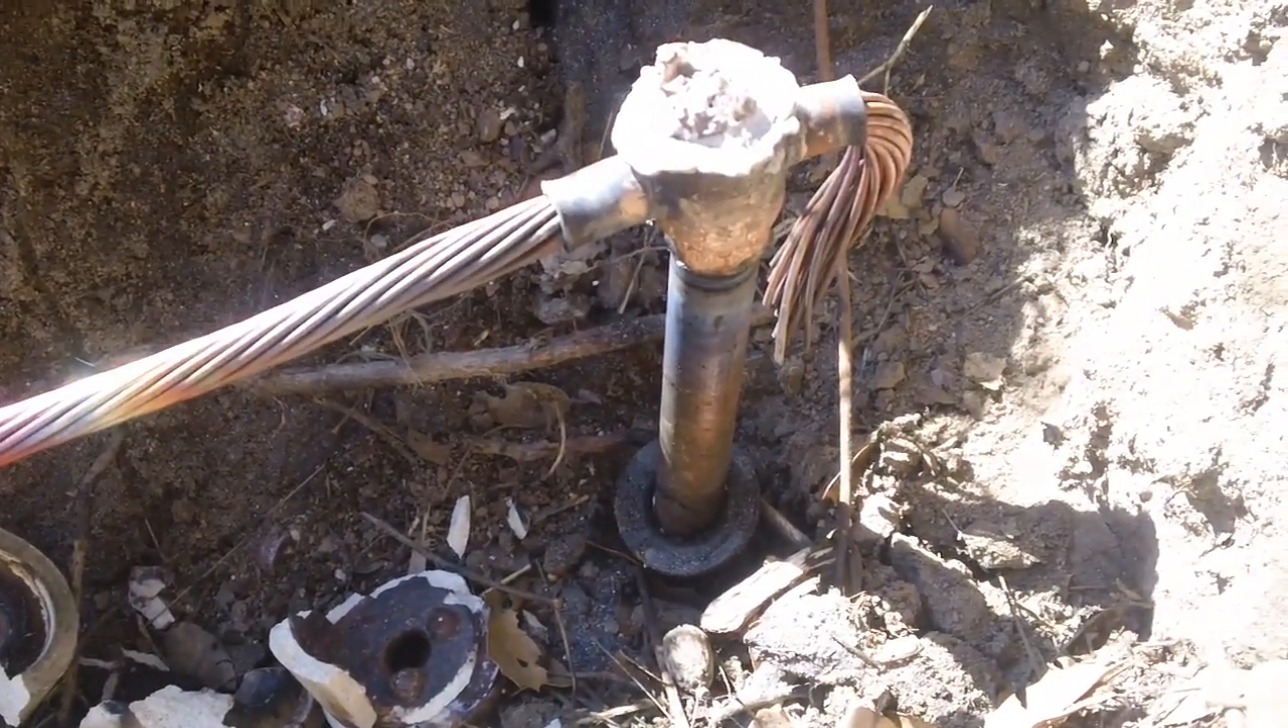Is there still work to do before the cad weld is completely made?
No.